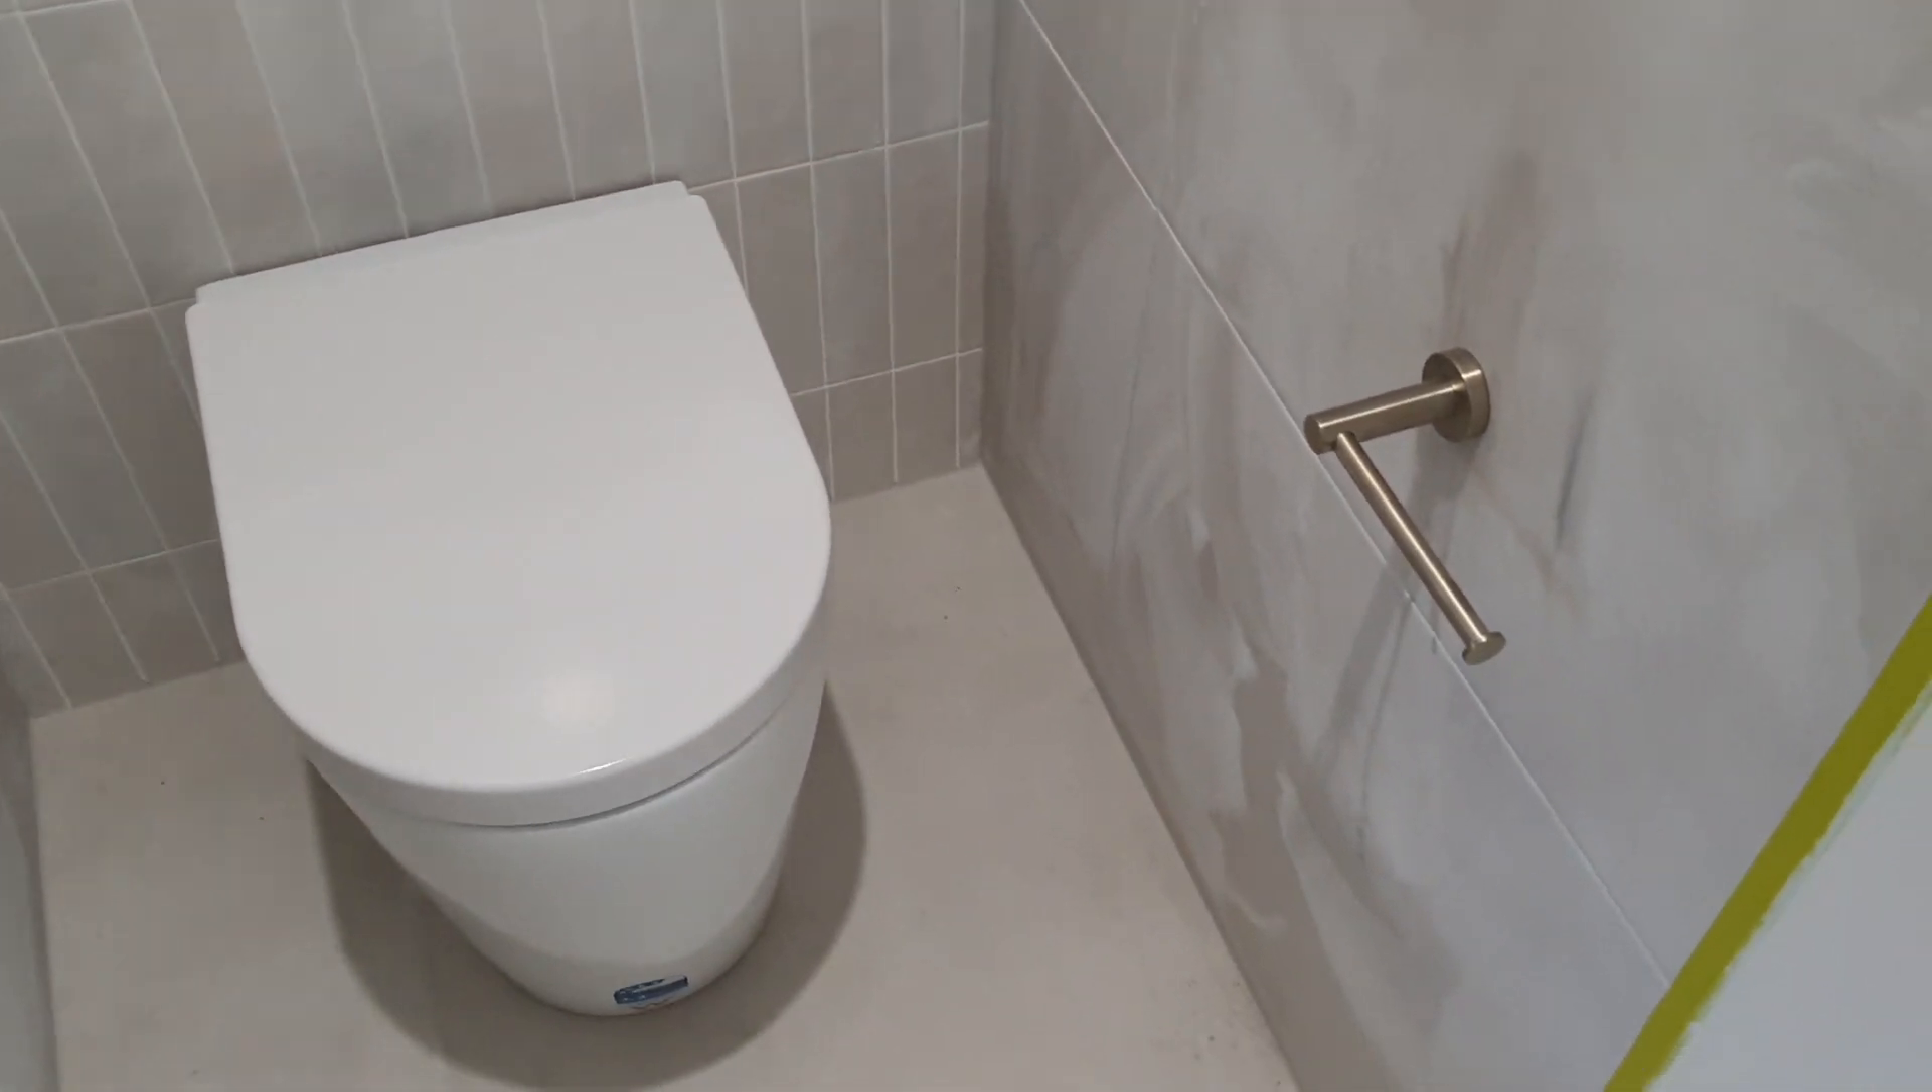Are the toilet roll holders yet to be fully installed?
No.